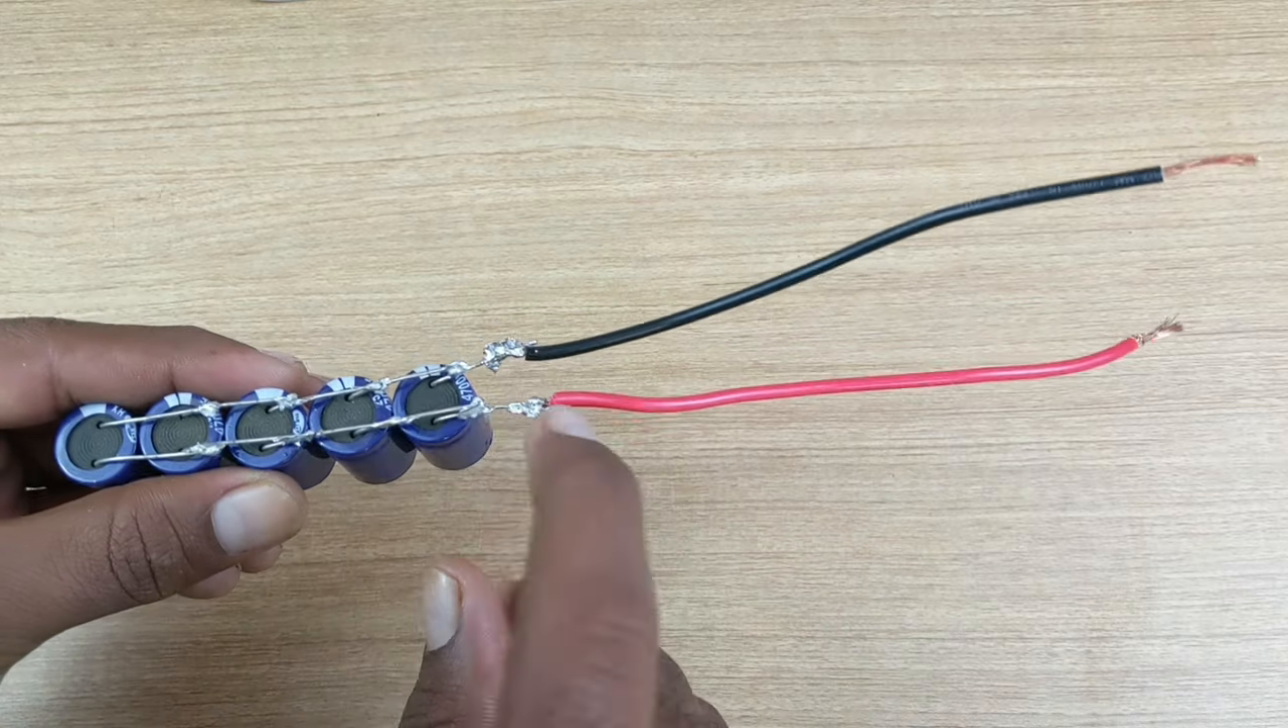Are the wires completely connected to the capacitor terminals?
Yes.